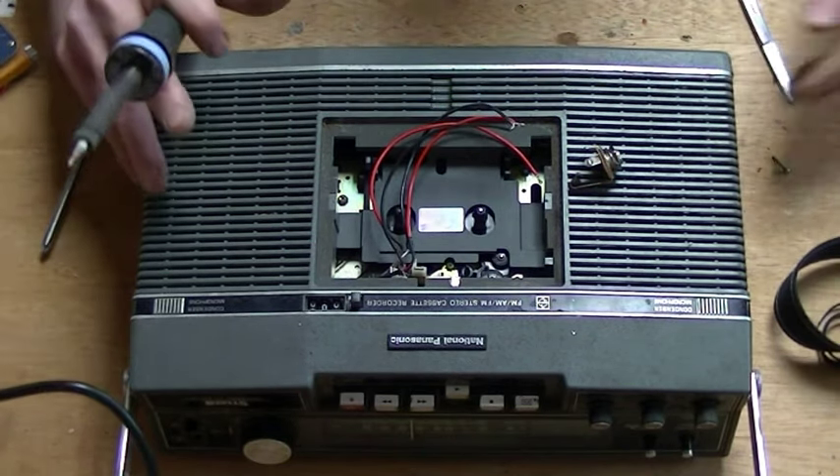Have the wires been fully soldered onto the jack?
No.